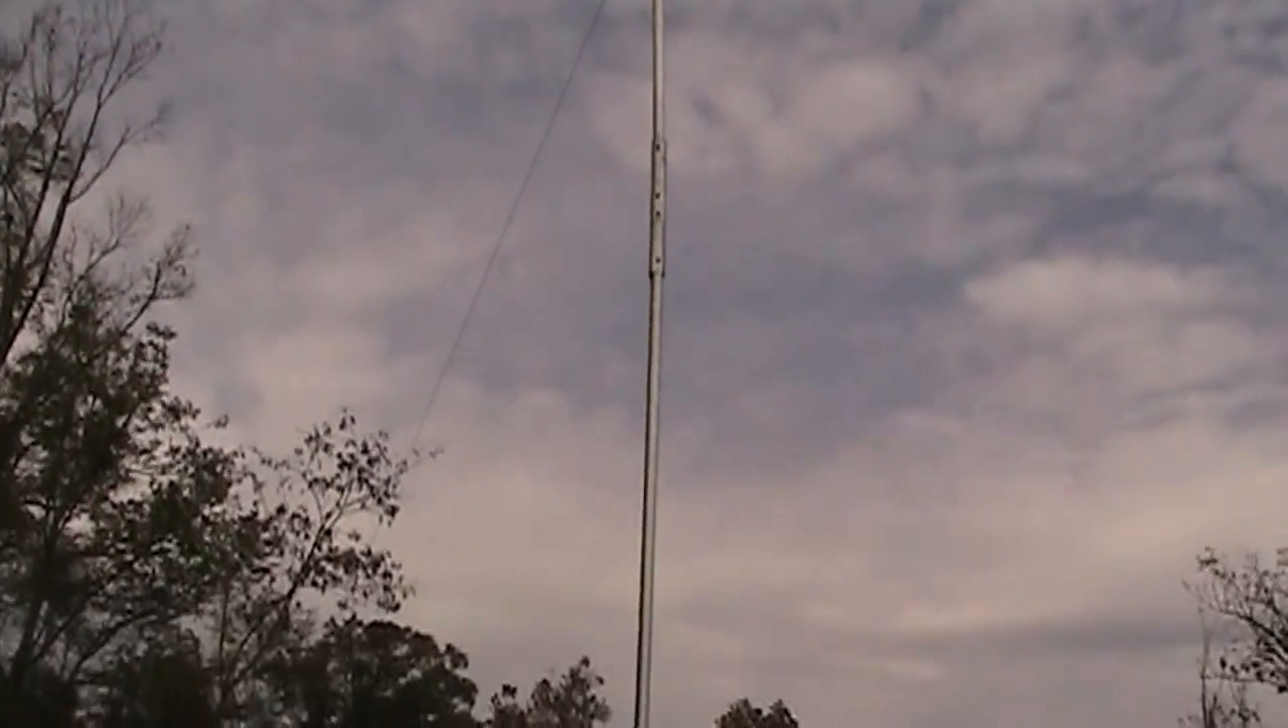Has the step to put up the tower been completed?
Yes.